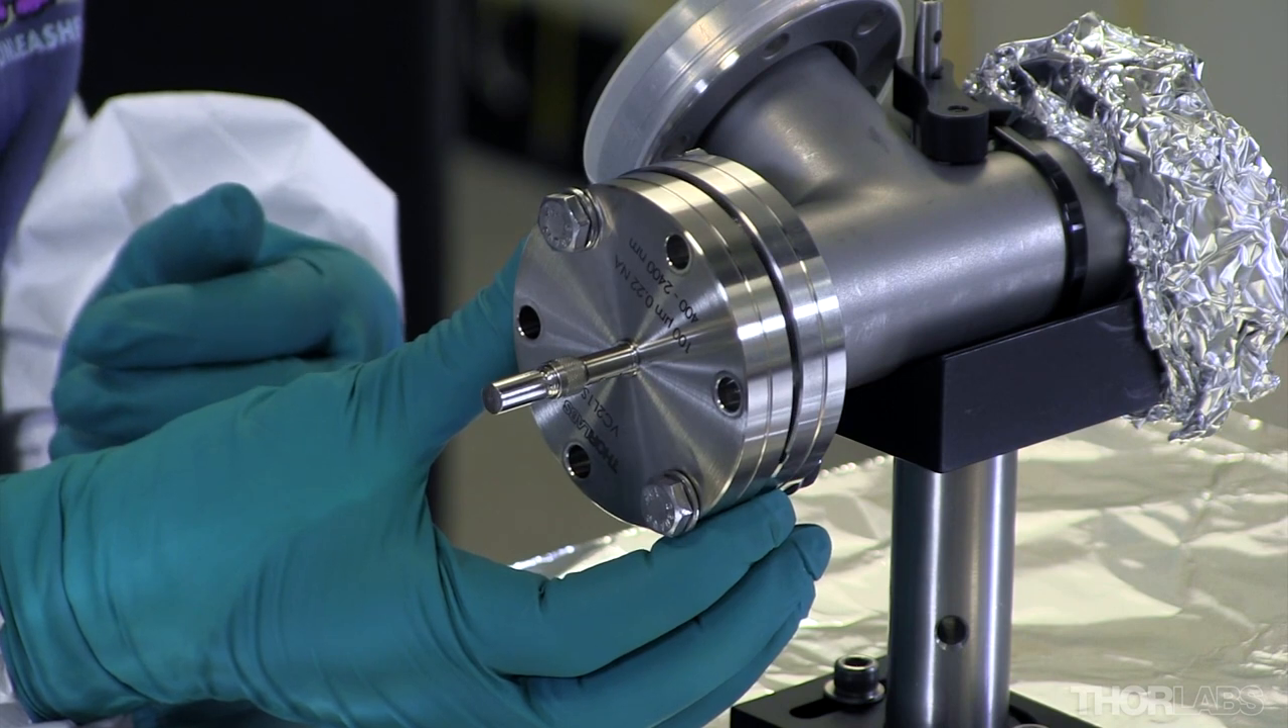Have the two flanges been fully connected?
No.